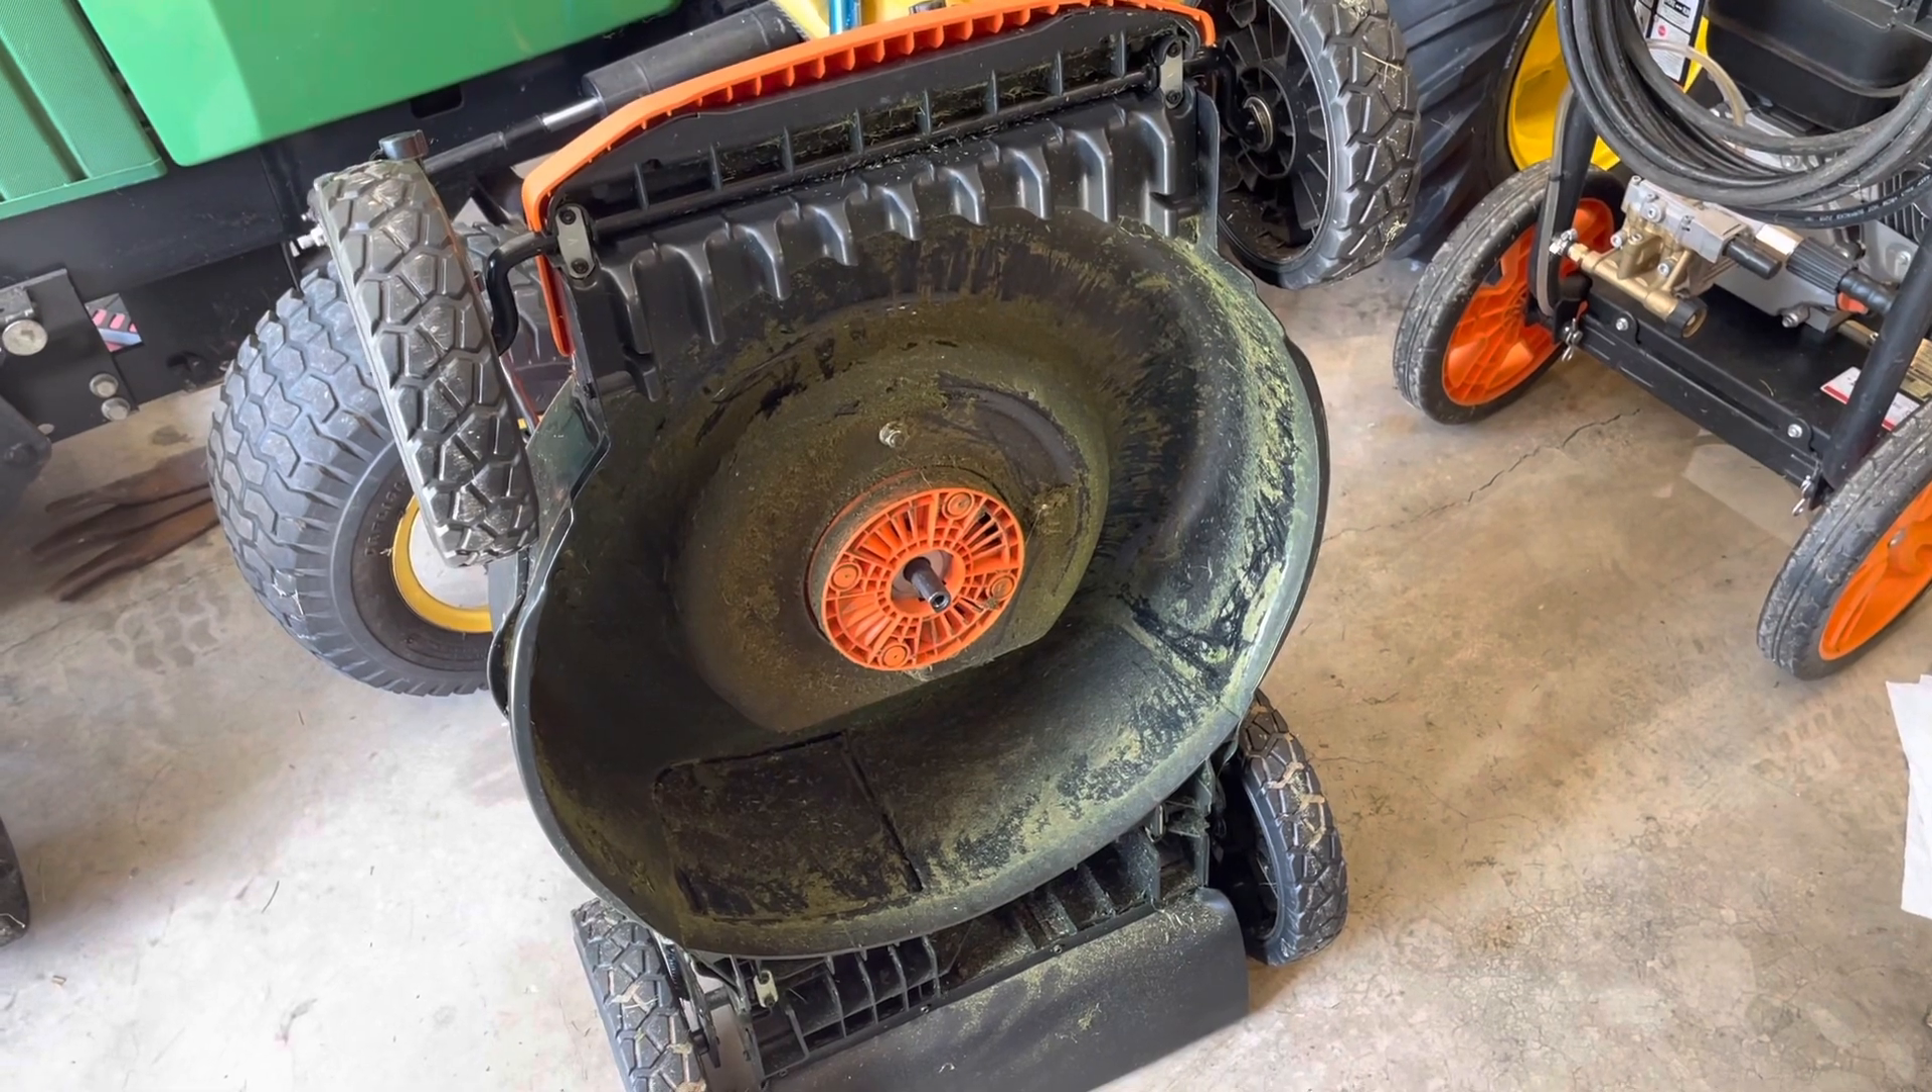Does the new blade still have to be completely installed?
Yes.